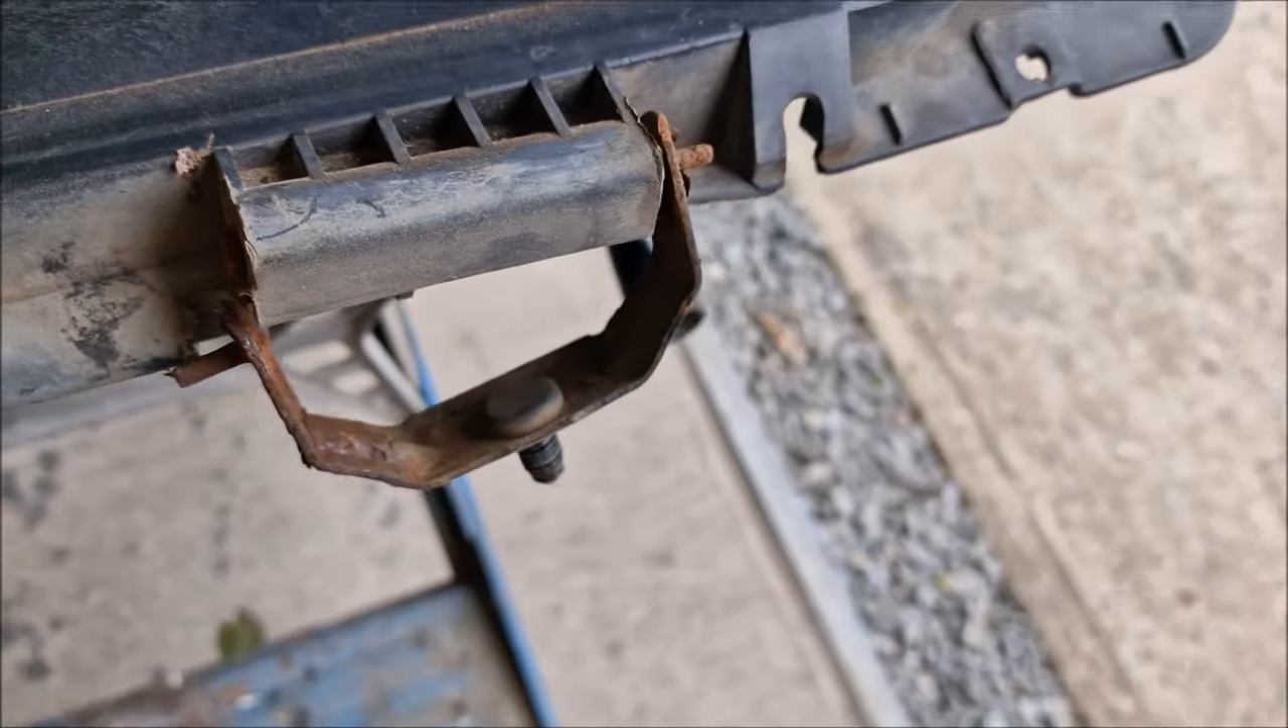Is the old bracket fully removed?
No.